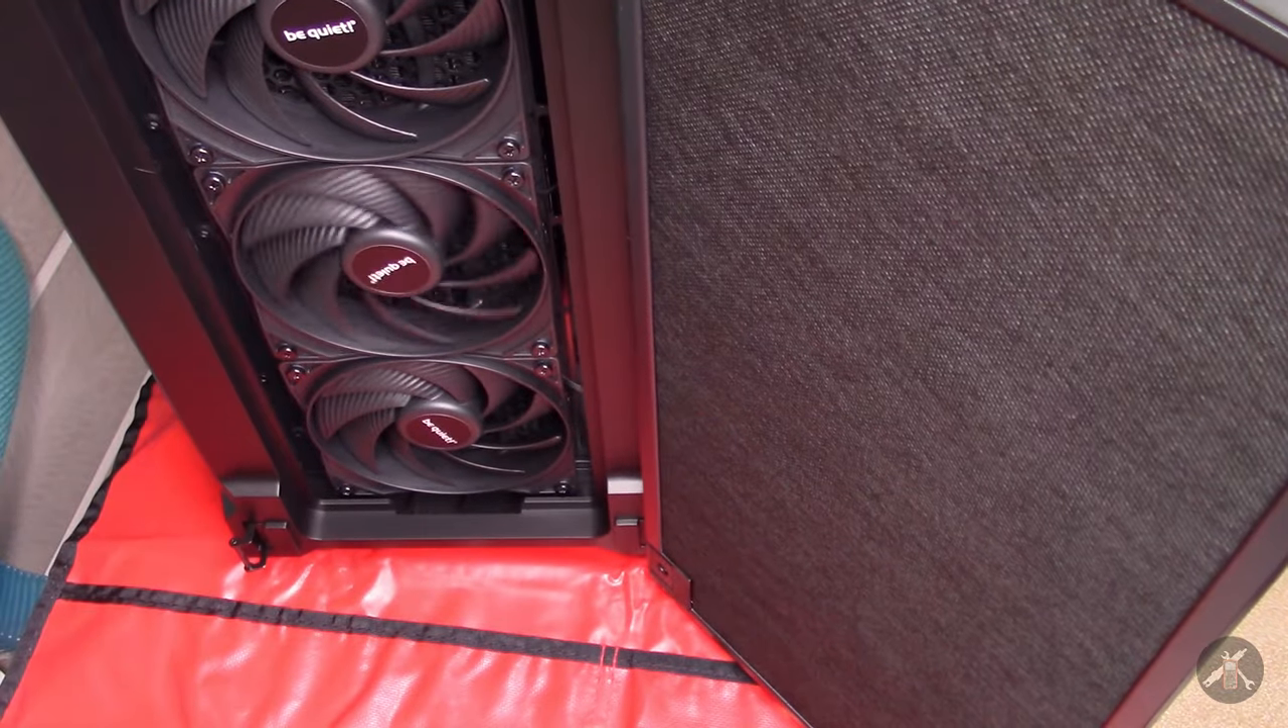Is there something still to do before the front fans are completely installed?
No.